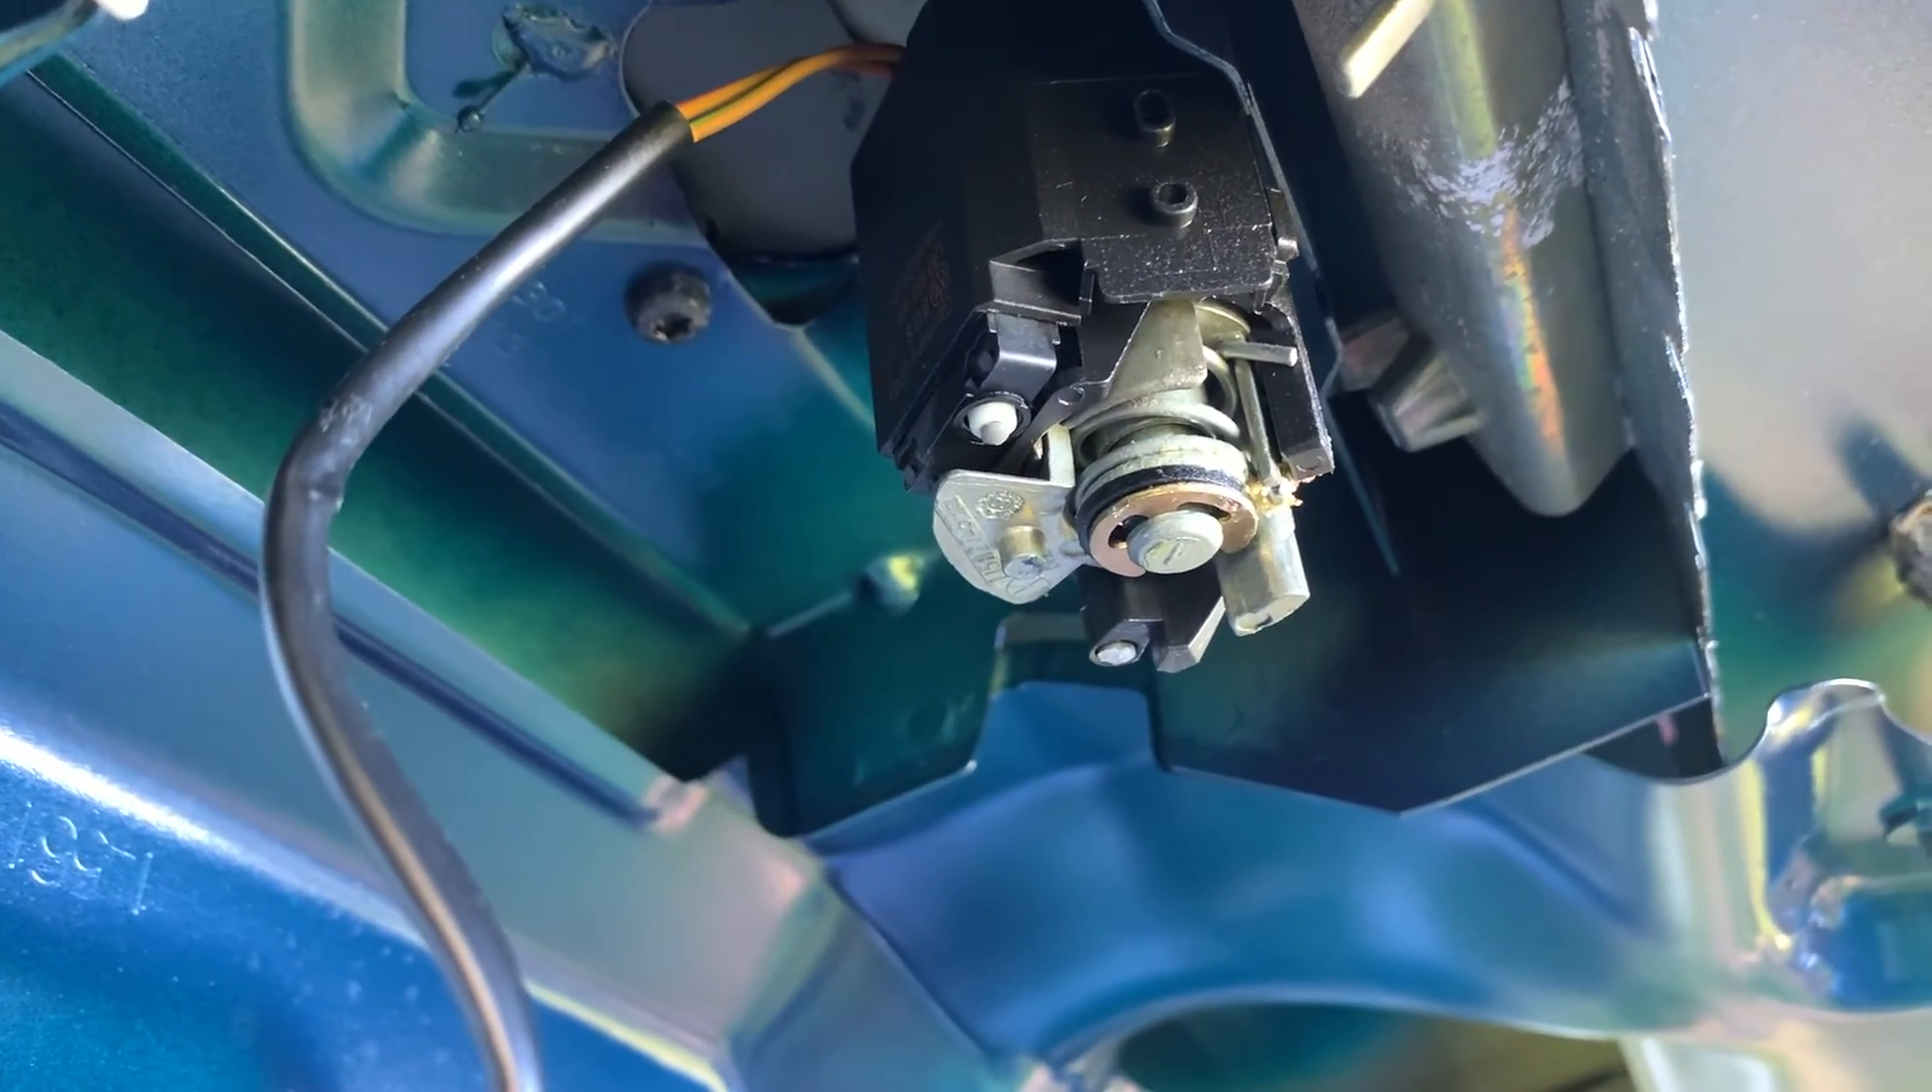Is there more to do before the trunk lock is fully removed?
Yes.